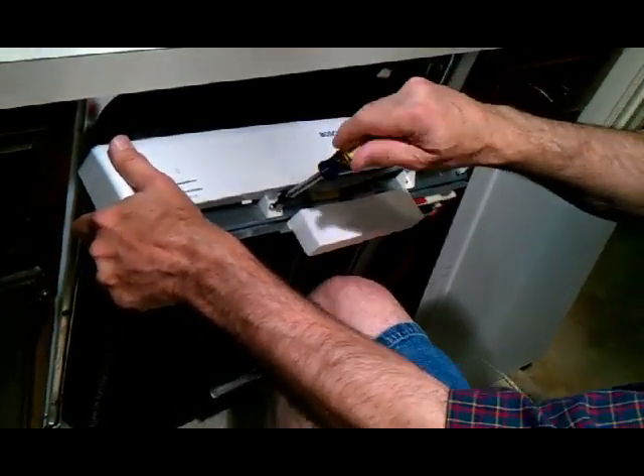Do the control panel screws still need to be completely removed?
Yes.